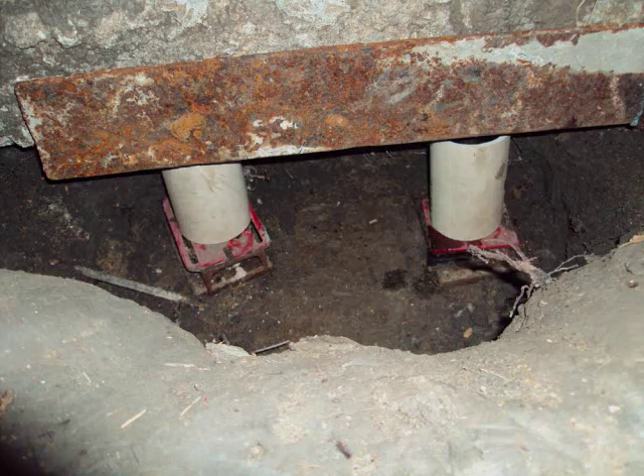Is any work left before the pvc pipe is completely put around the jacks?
No.